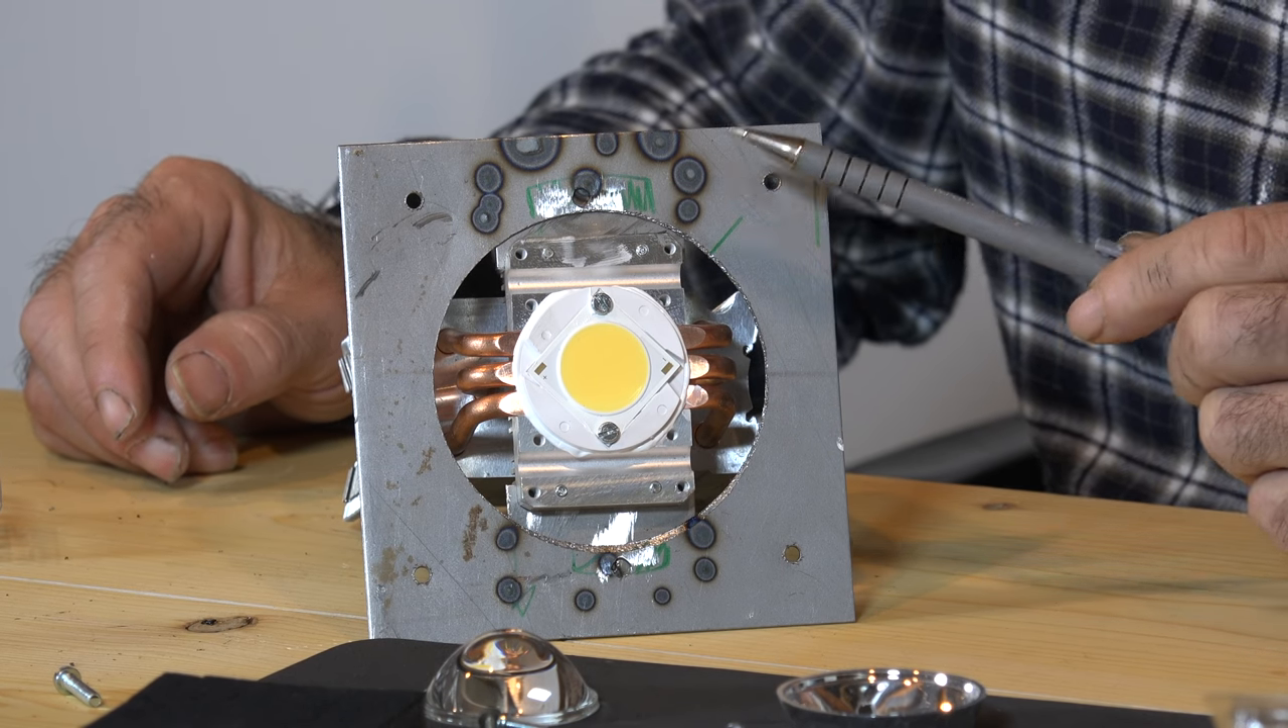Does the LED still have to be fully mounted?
No.